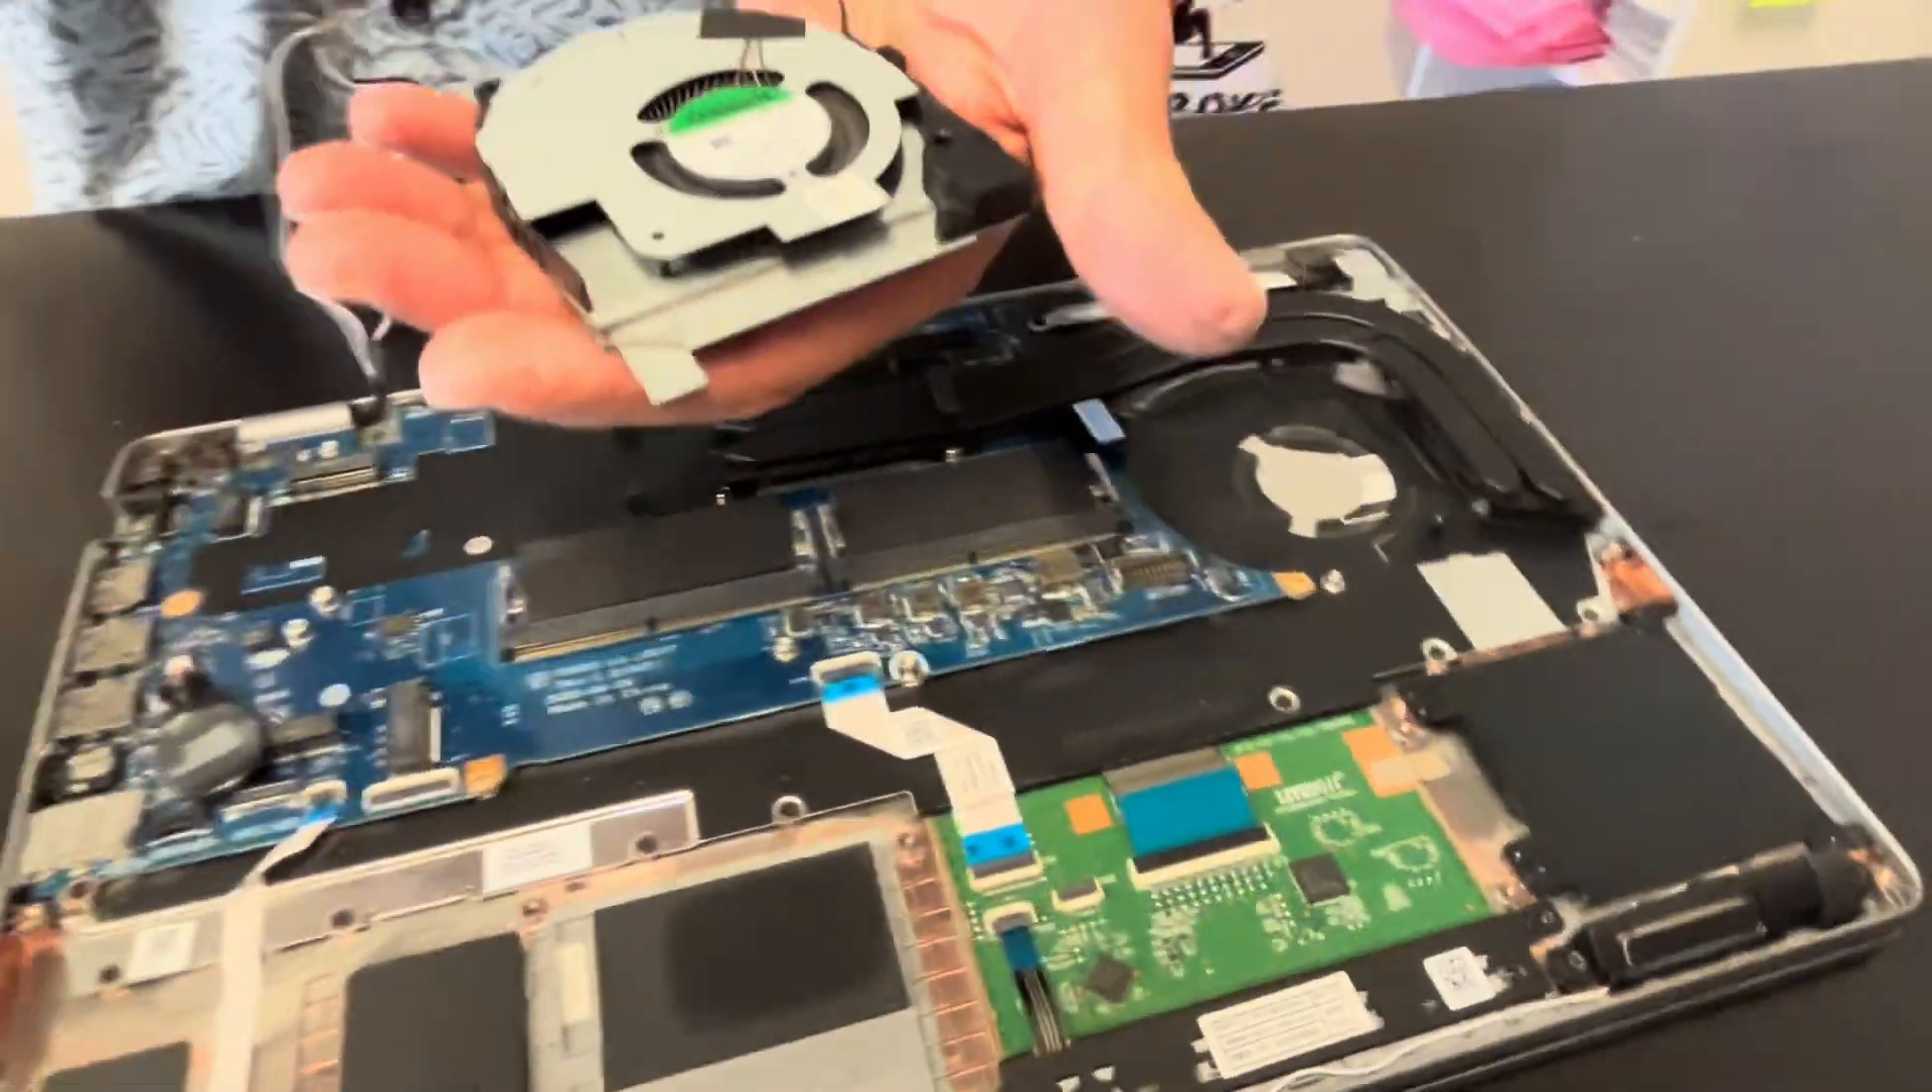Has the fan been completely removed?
Yes.